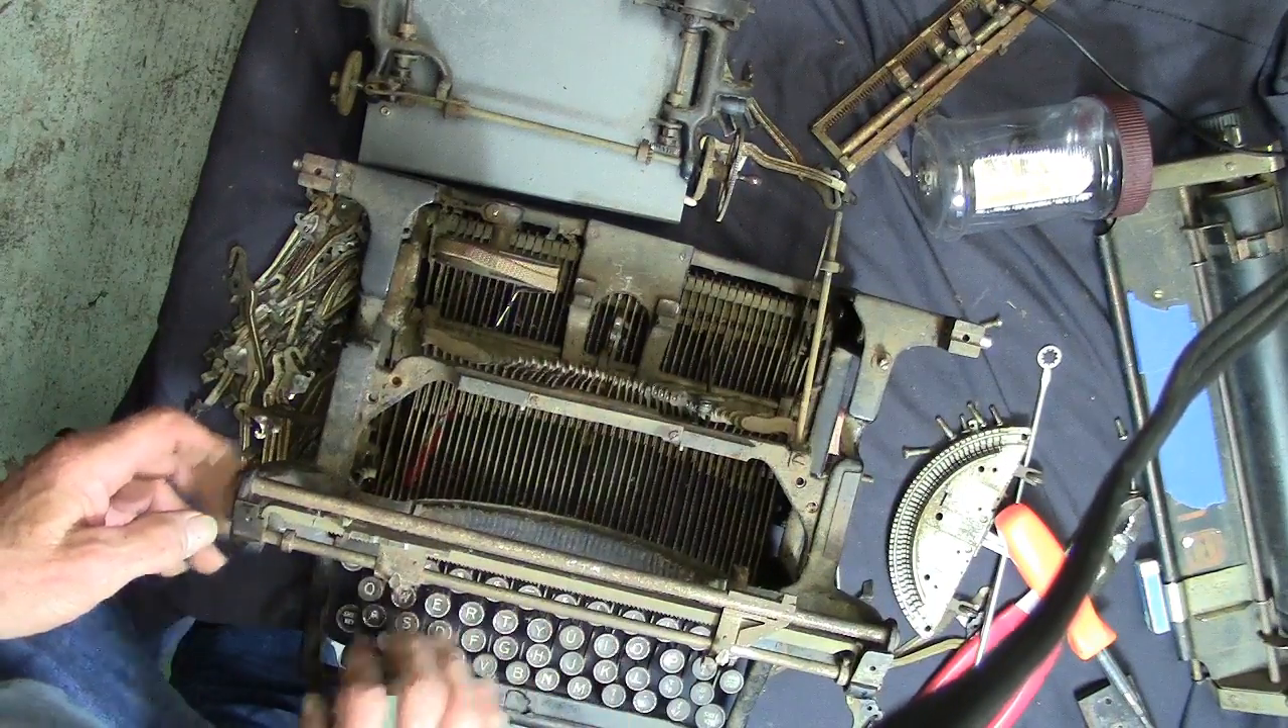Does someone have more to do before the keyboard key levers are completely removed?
Yes.